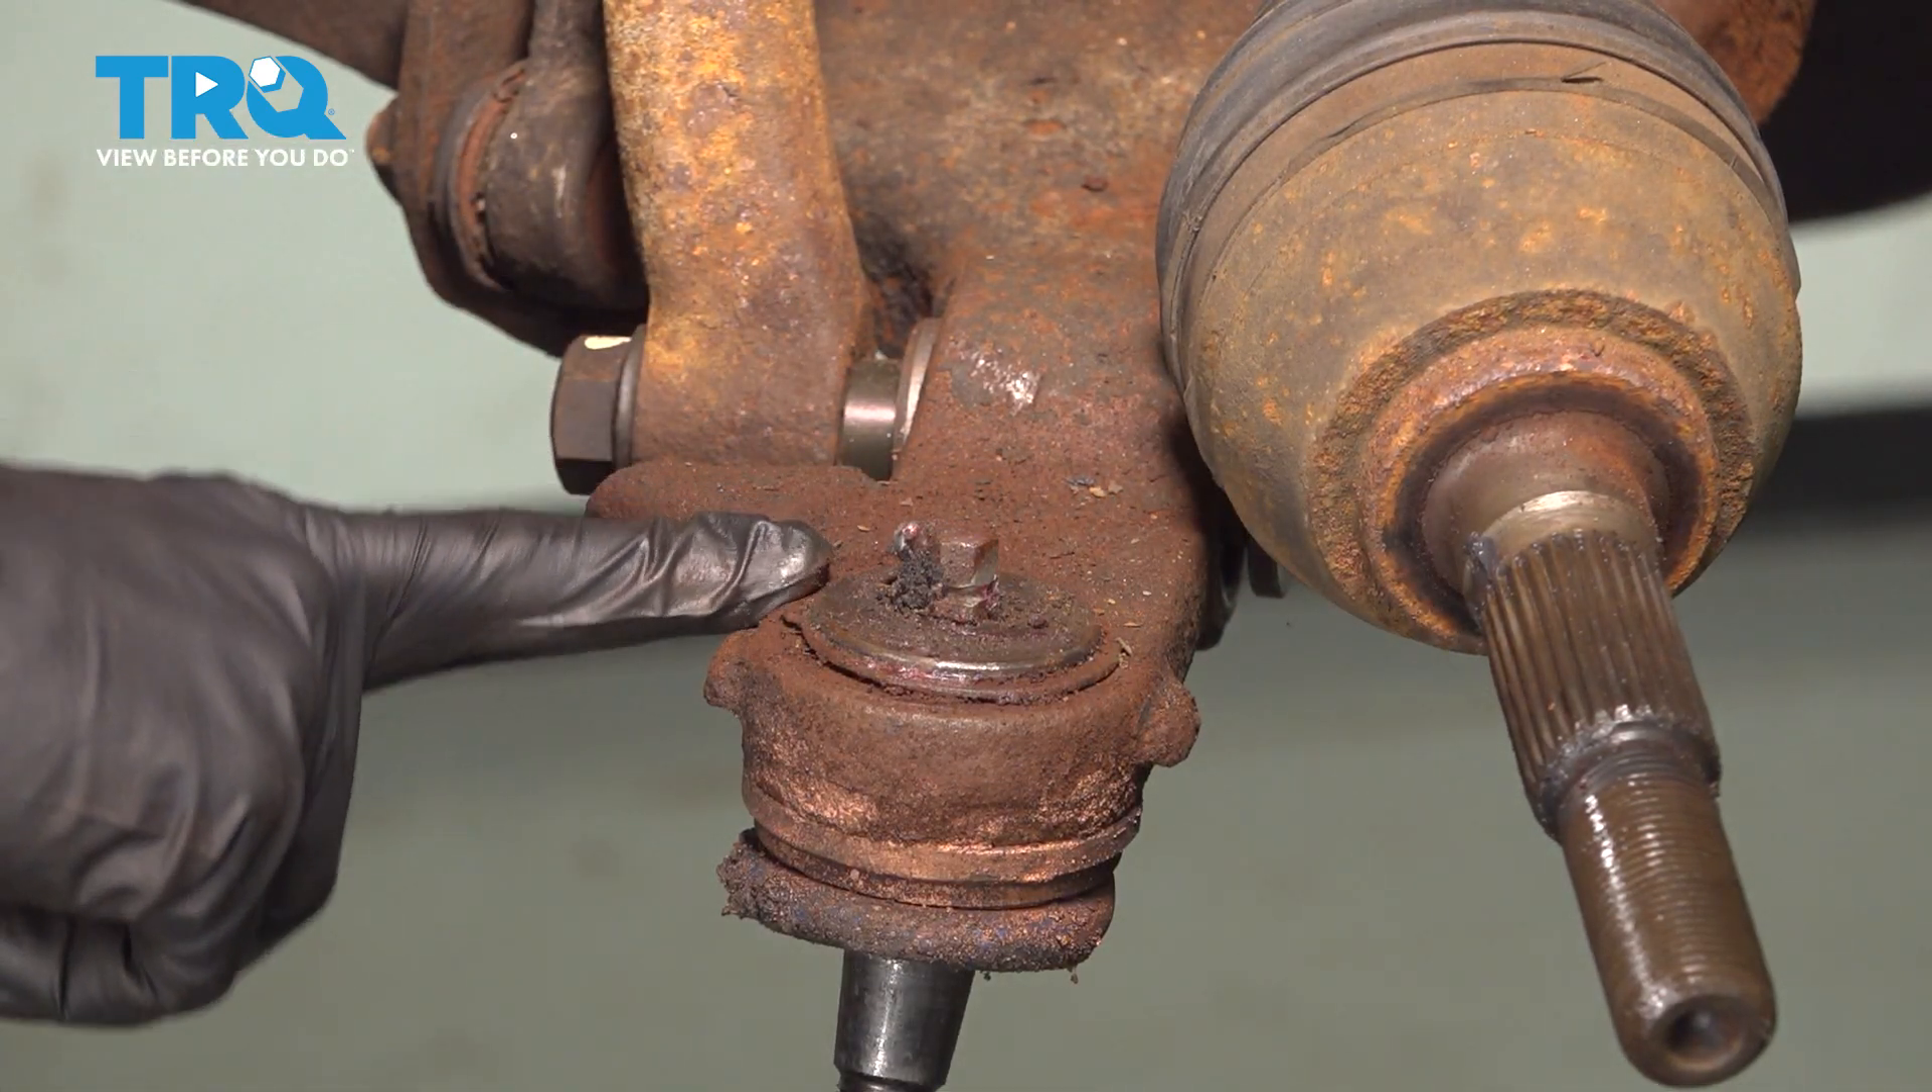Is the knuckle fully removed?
Yes.